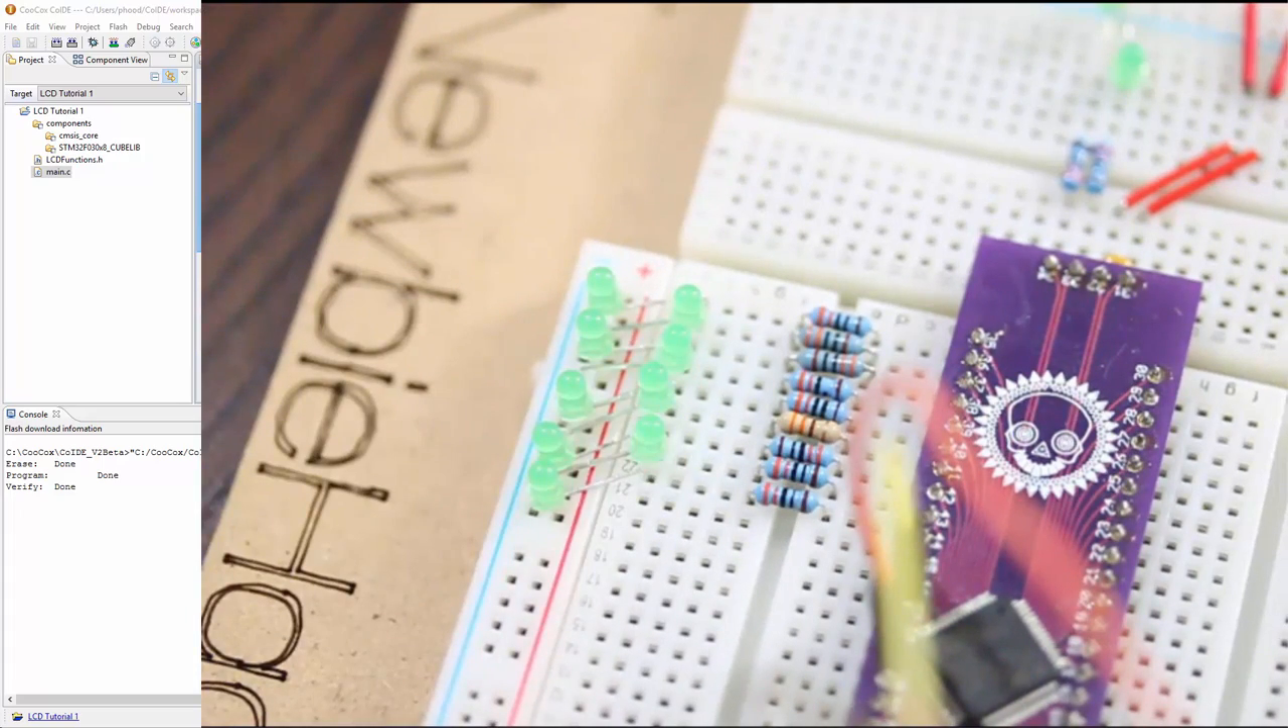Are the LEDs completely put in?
Yes.